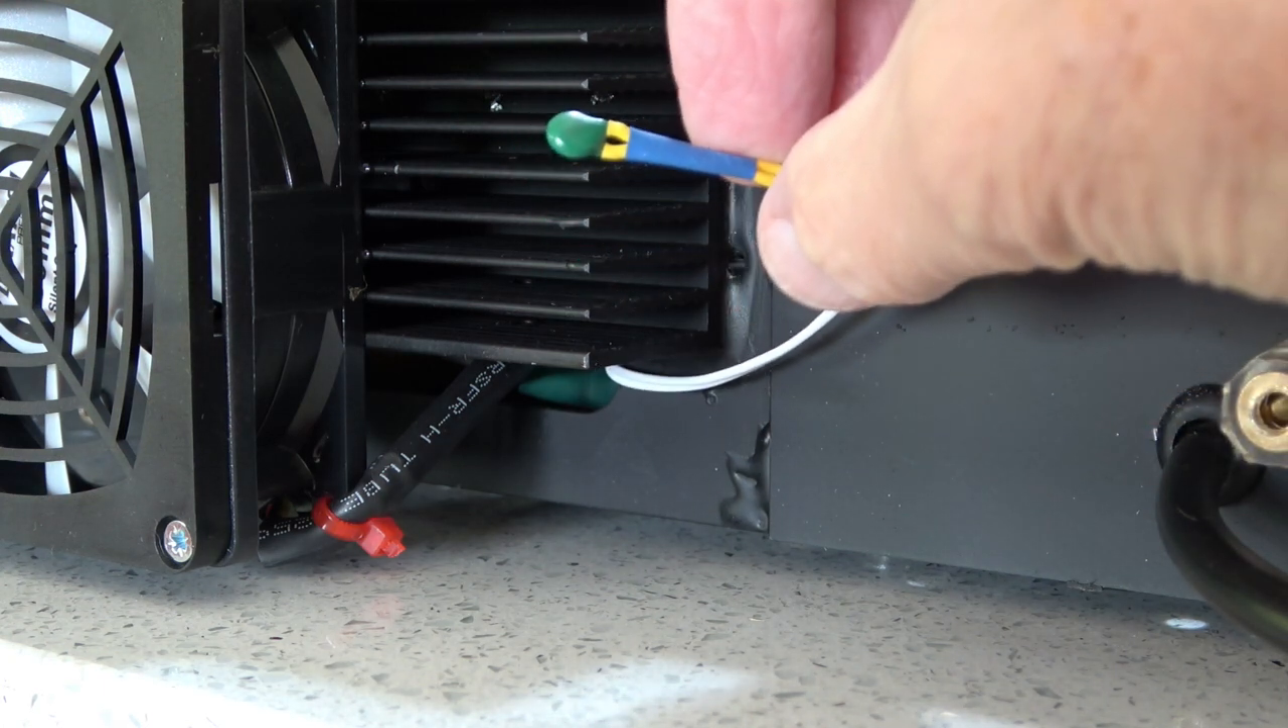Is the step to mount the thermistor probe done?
No.